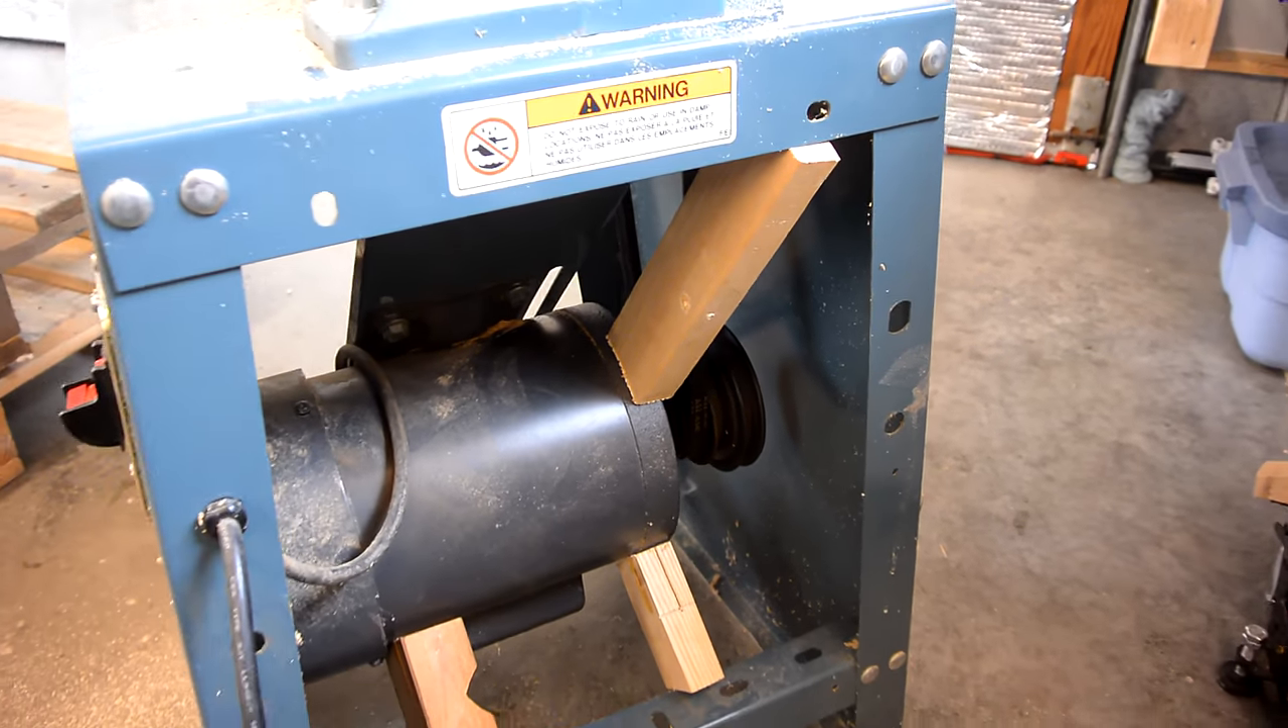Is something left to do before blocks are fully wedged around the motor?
No.